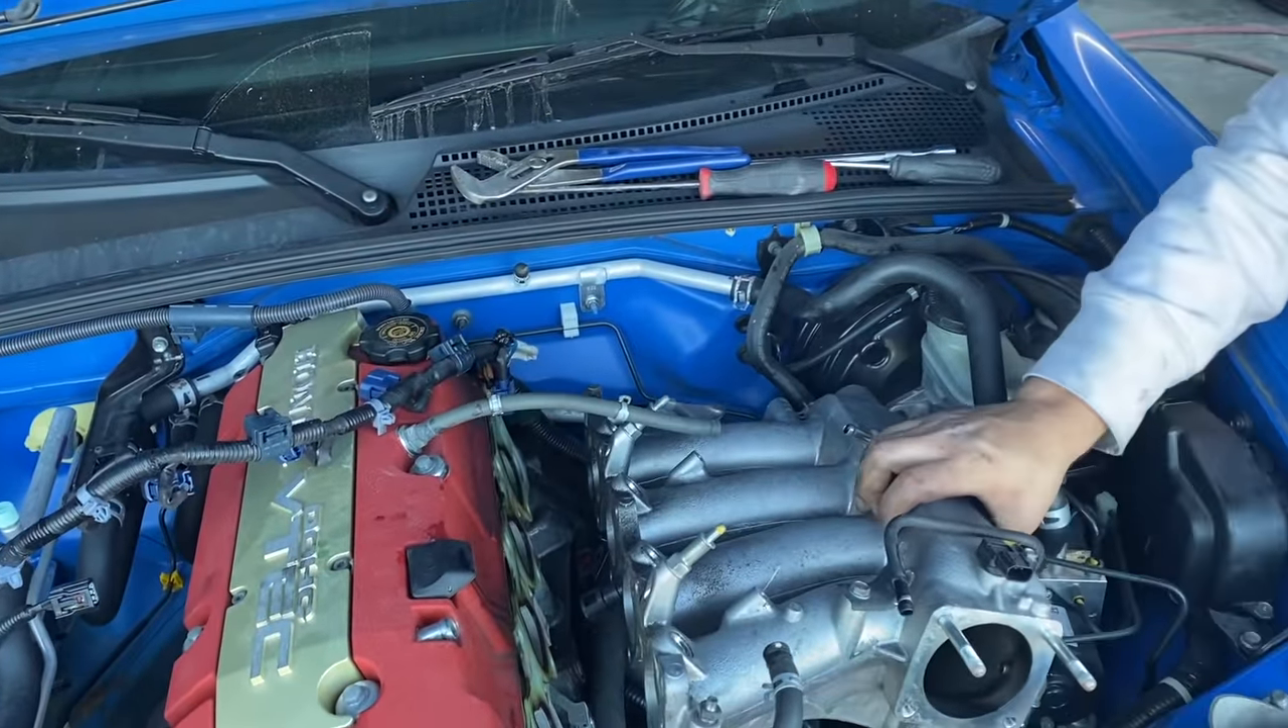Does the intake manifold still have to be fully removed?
Yes.